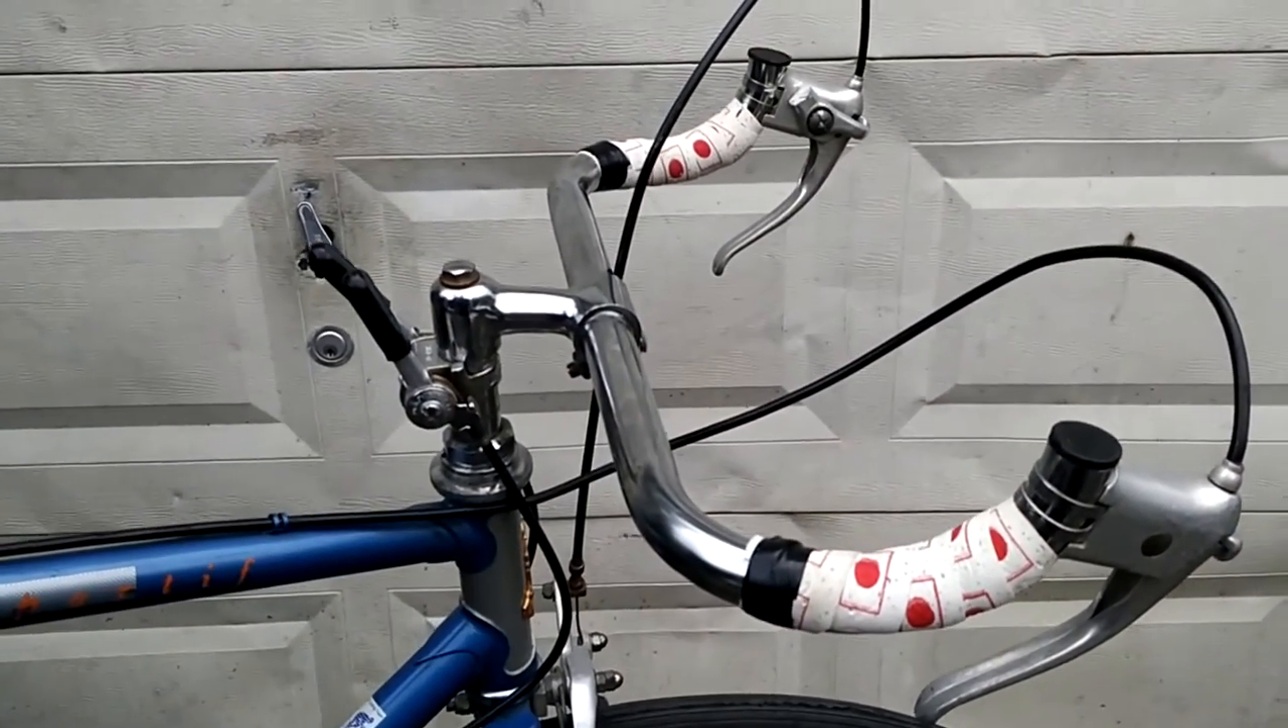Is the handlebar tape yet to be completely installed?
No.